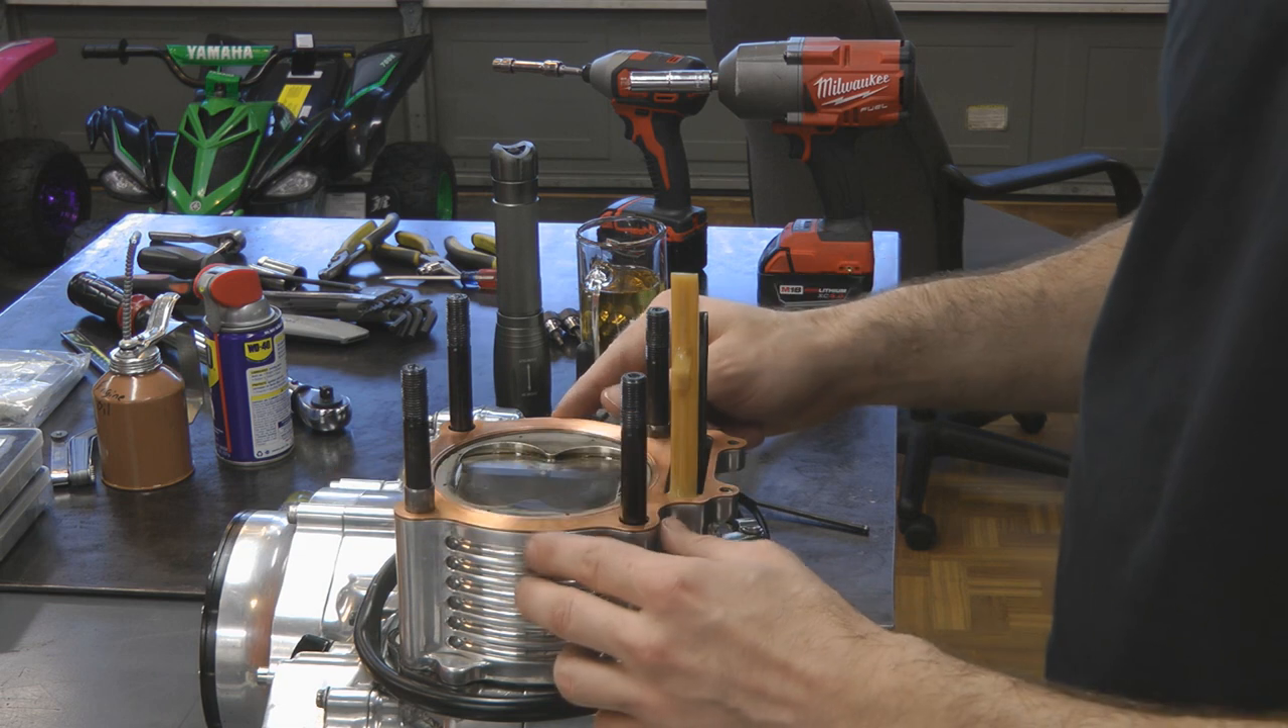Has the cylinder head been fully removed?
Yes.